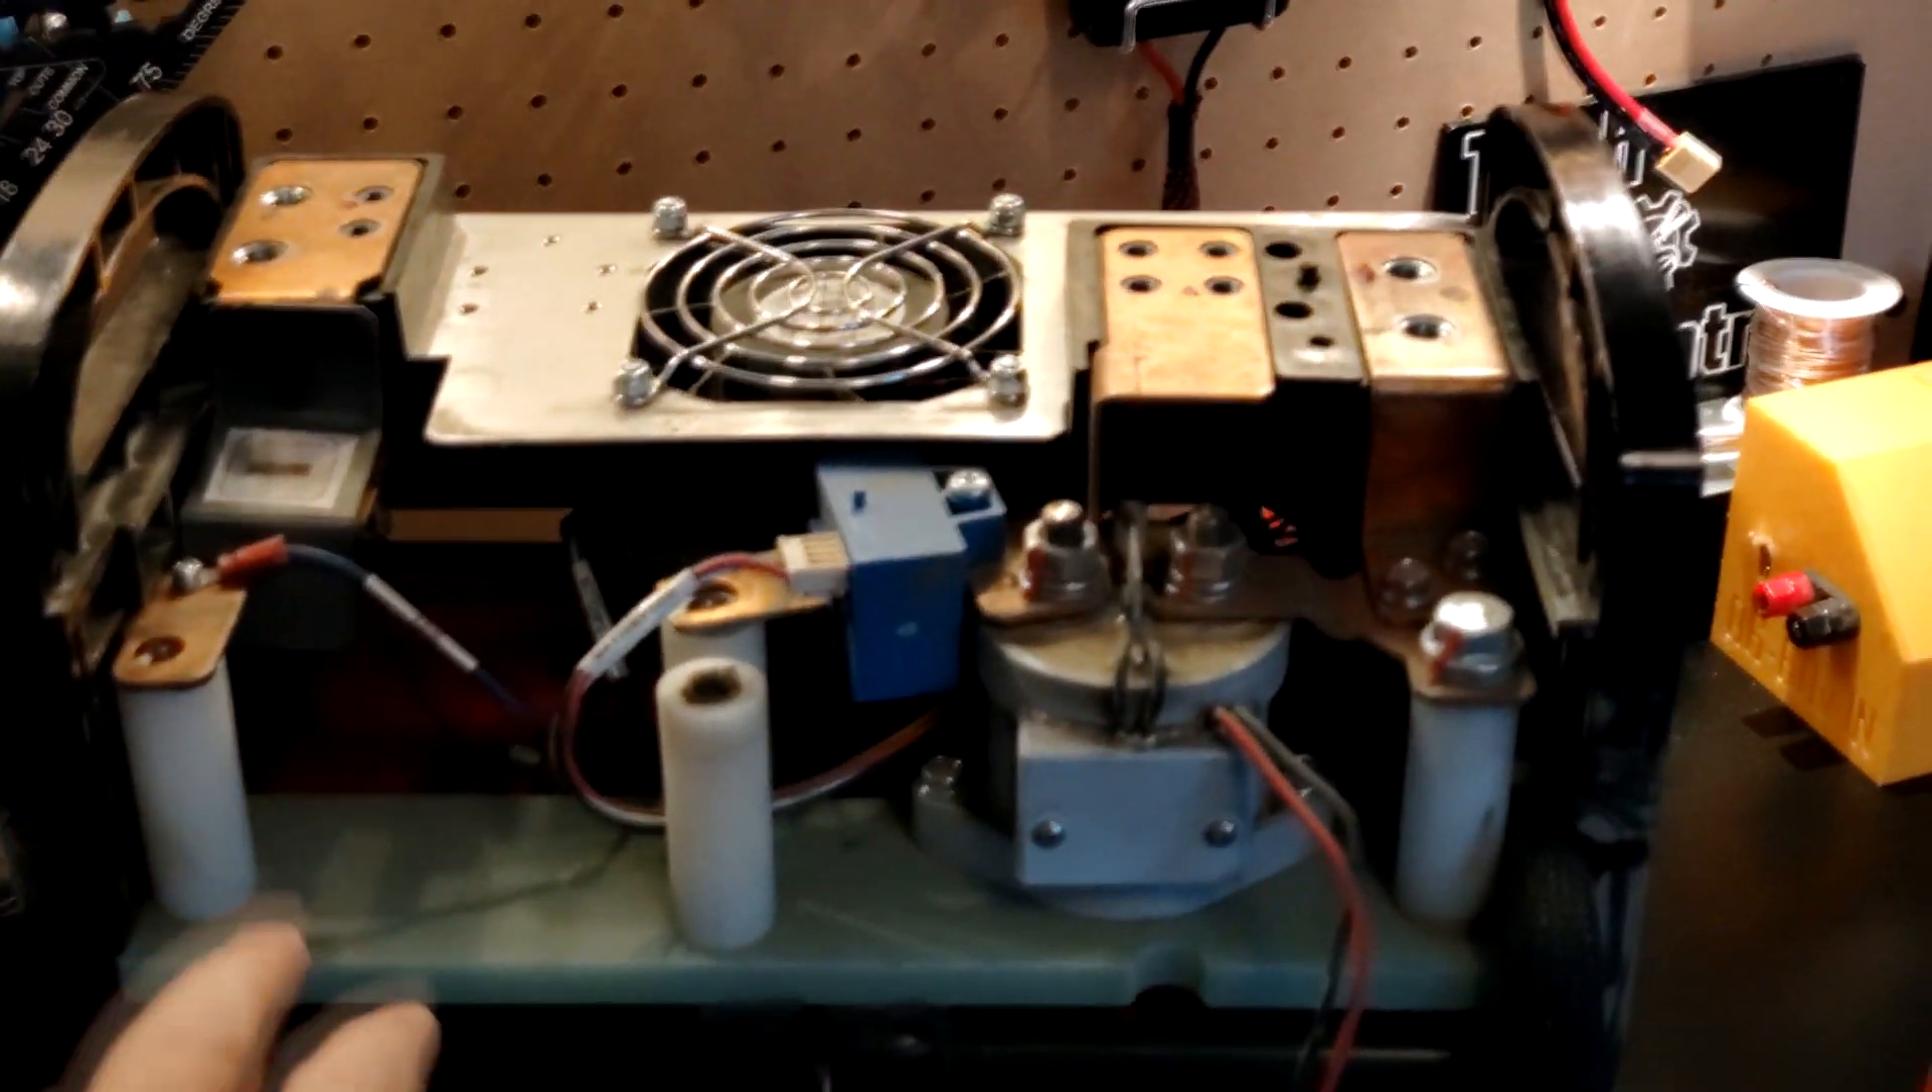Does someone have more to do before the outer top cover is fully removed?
No.